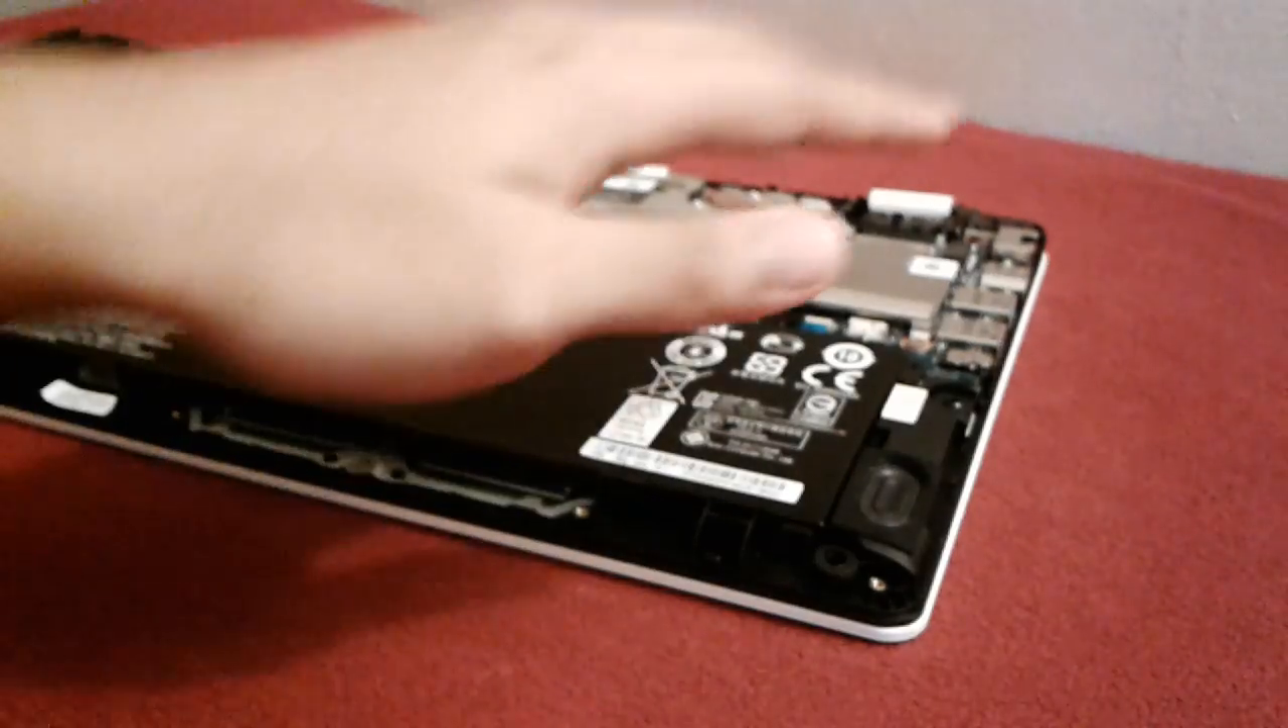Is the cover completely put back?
No.